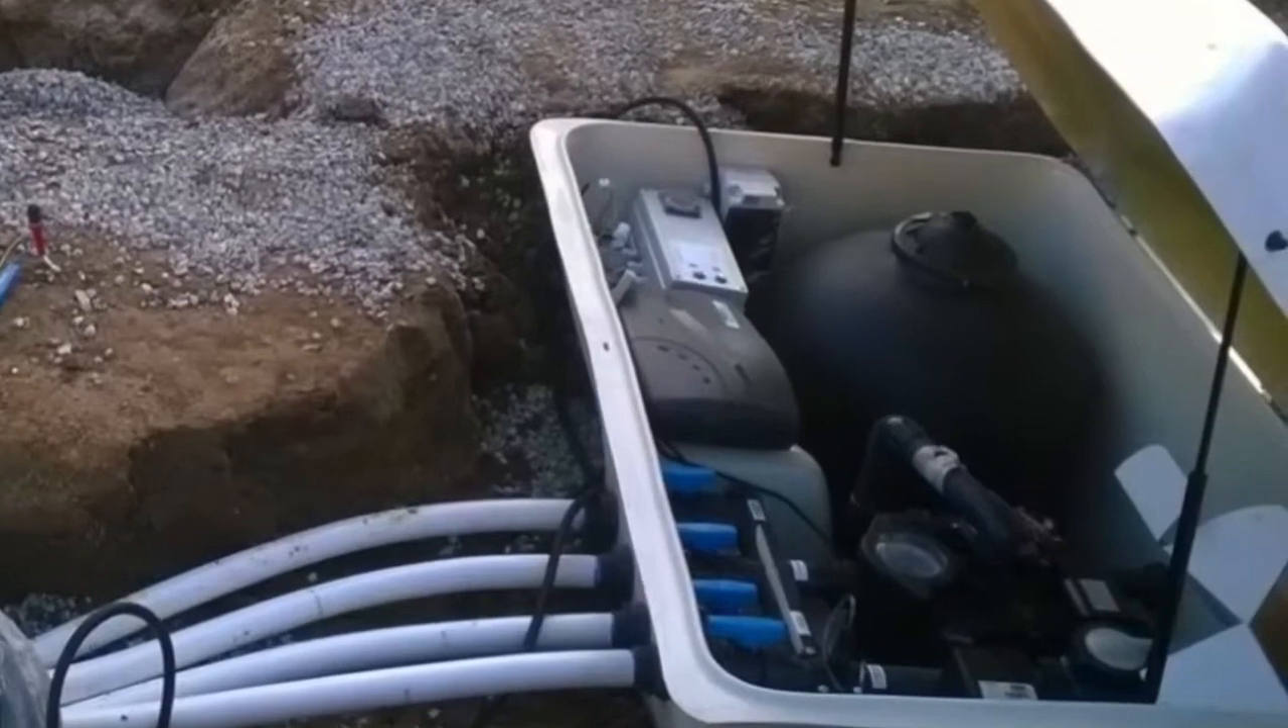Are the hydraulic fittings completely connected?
Yes.